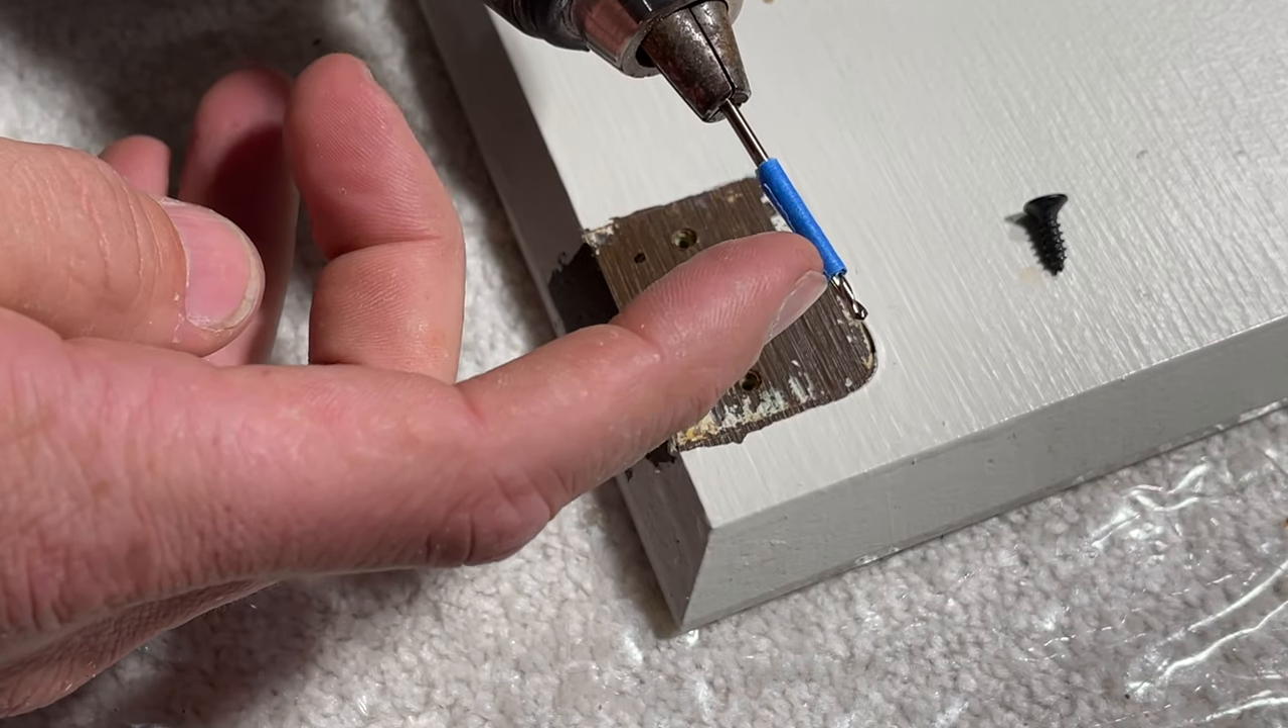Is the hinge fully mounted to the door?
No.